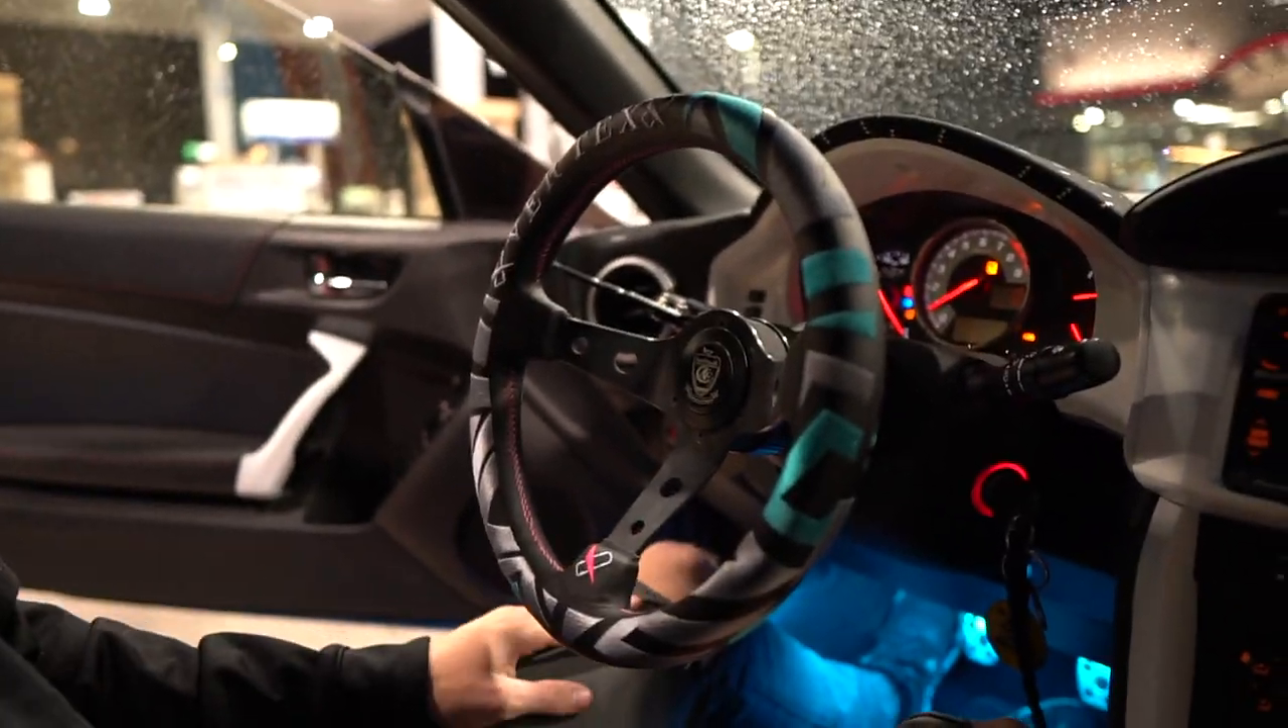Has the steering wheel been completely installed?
Yes.